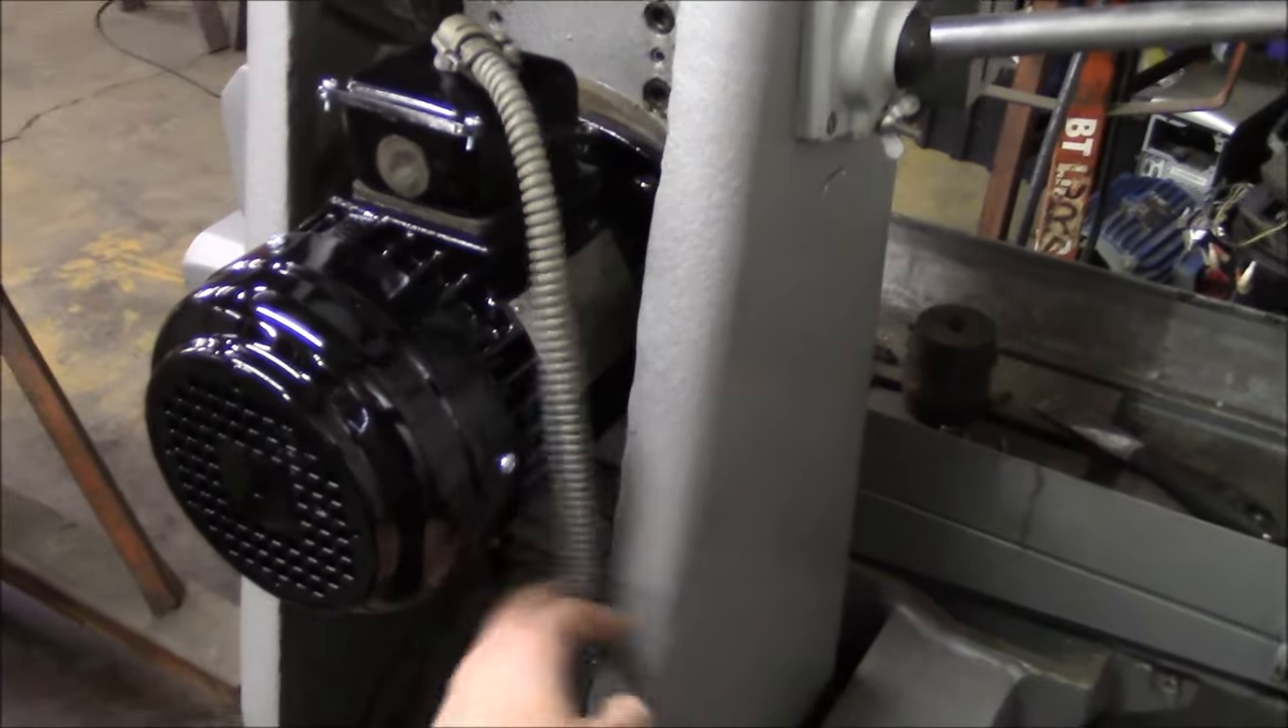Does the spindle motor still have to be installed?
No.